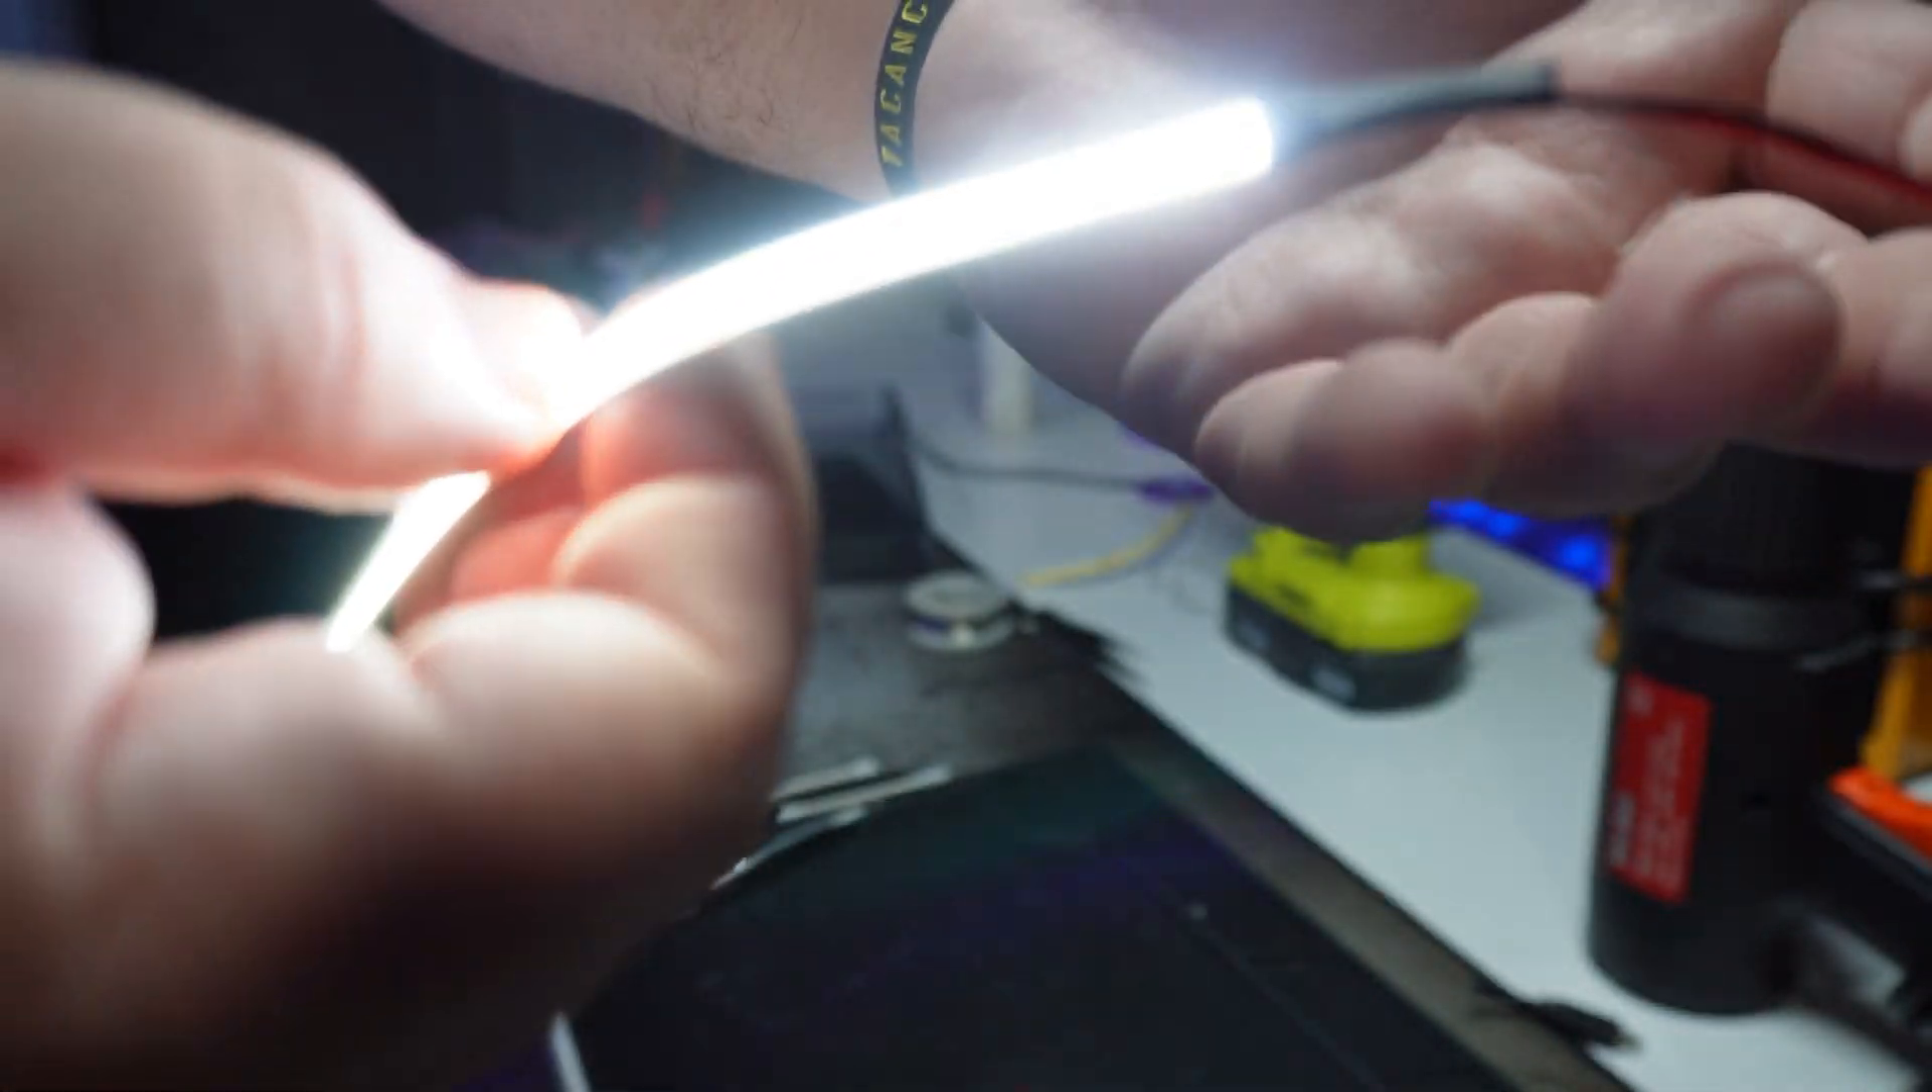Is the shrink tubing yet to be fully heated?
No.